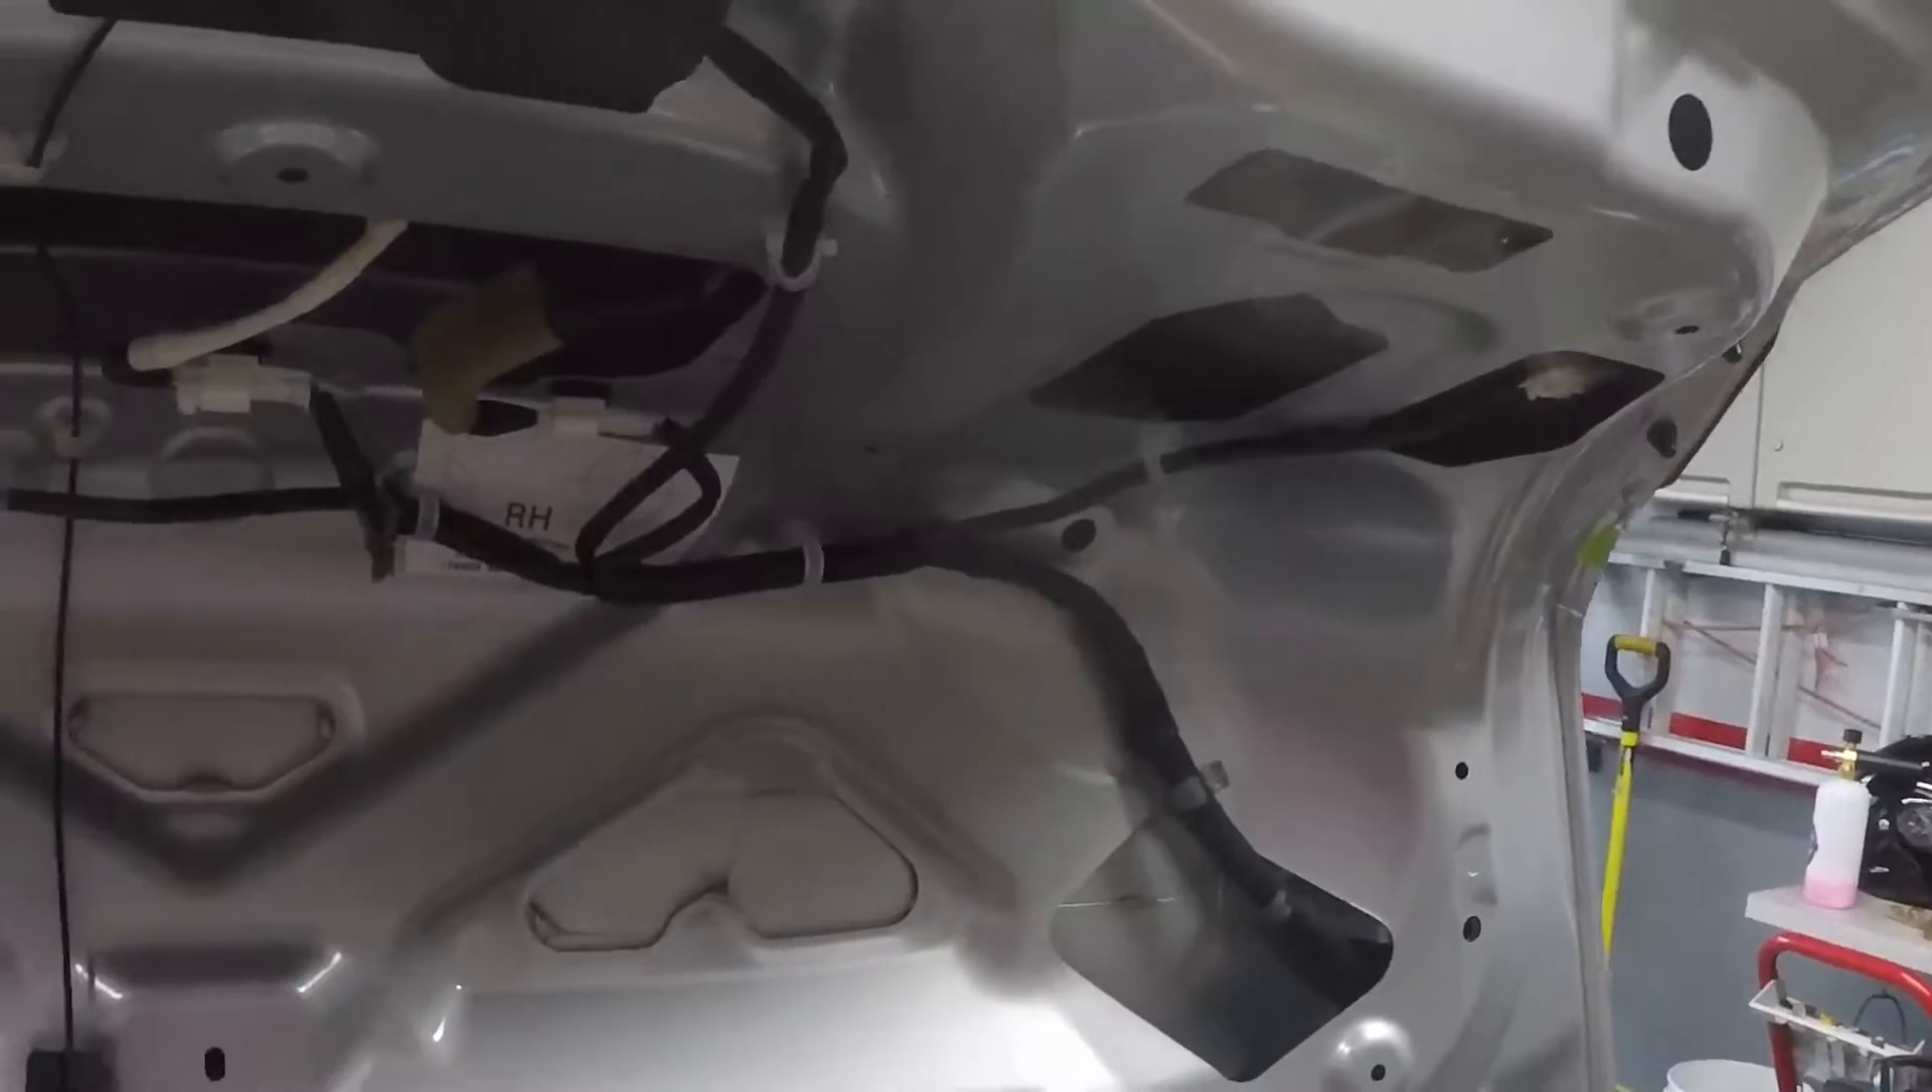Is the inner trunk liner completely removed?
Yes.